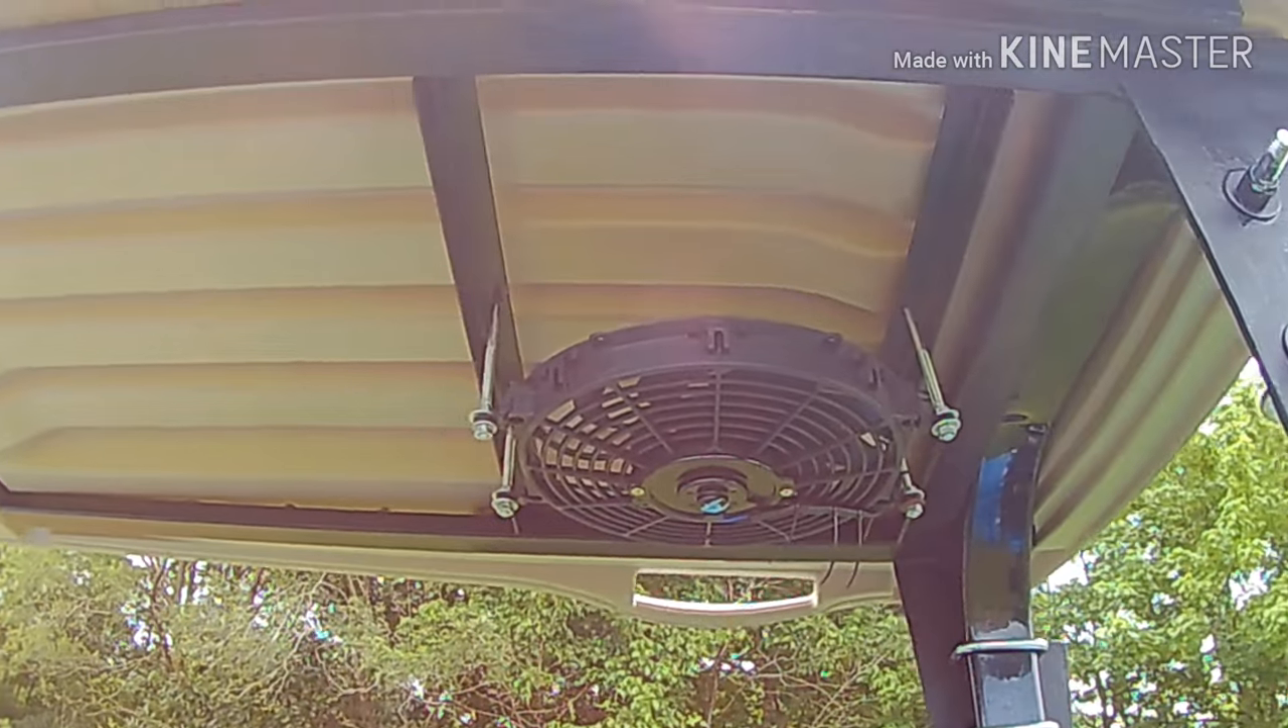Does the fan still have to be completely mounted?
No.